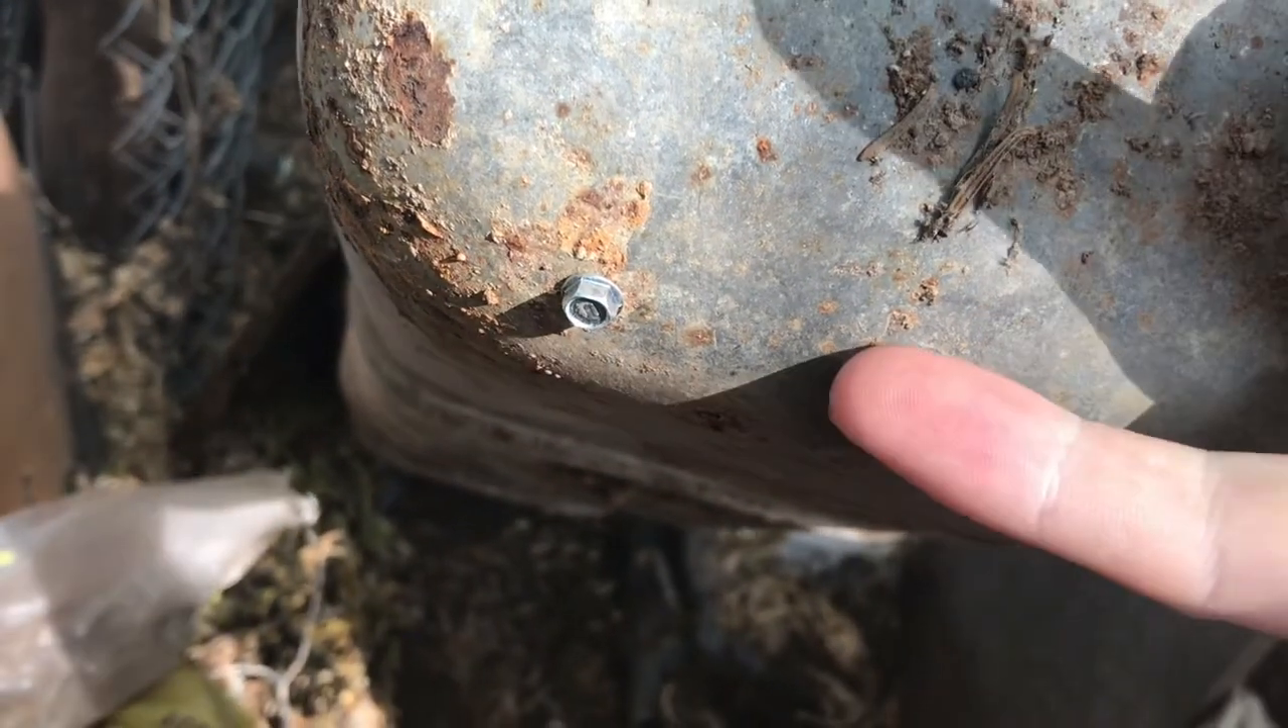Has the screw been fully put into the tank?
Yes.